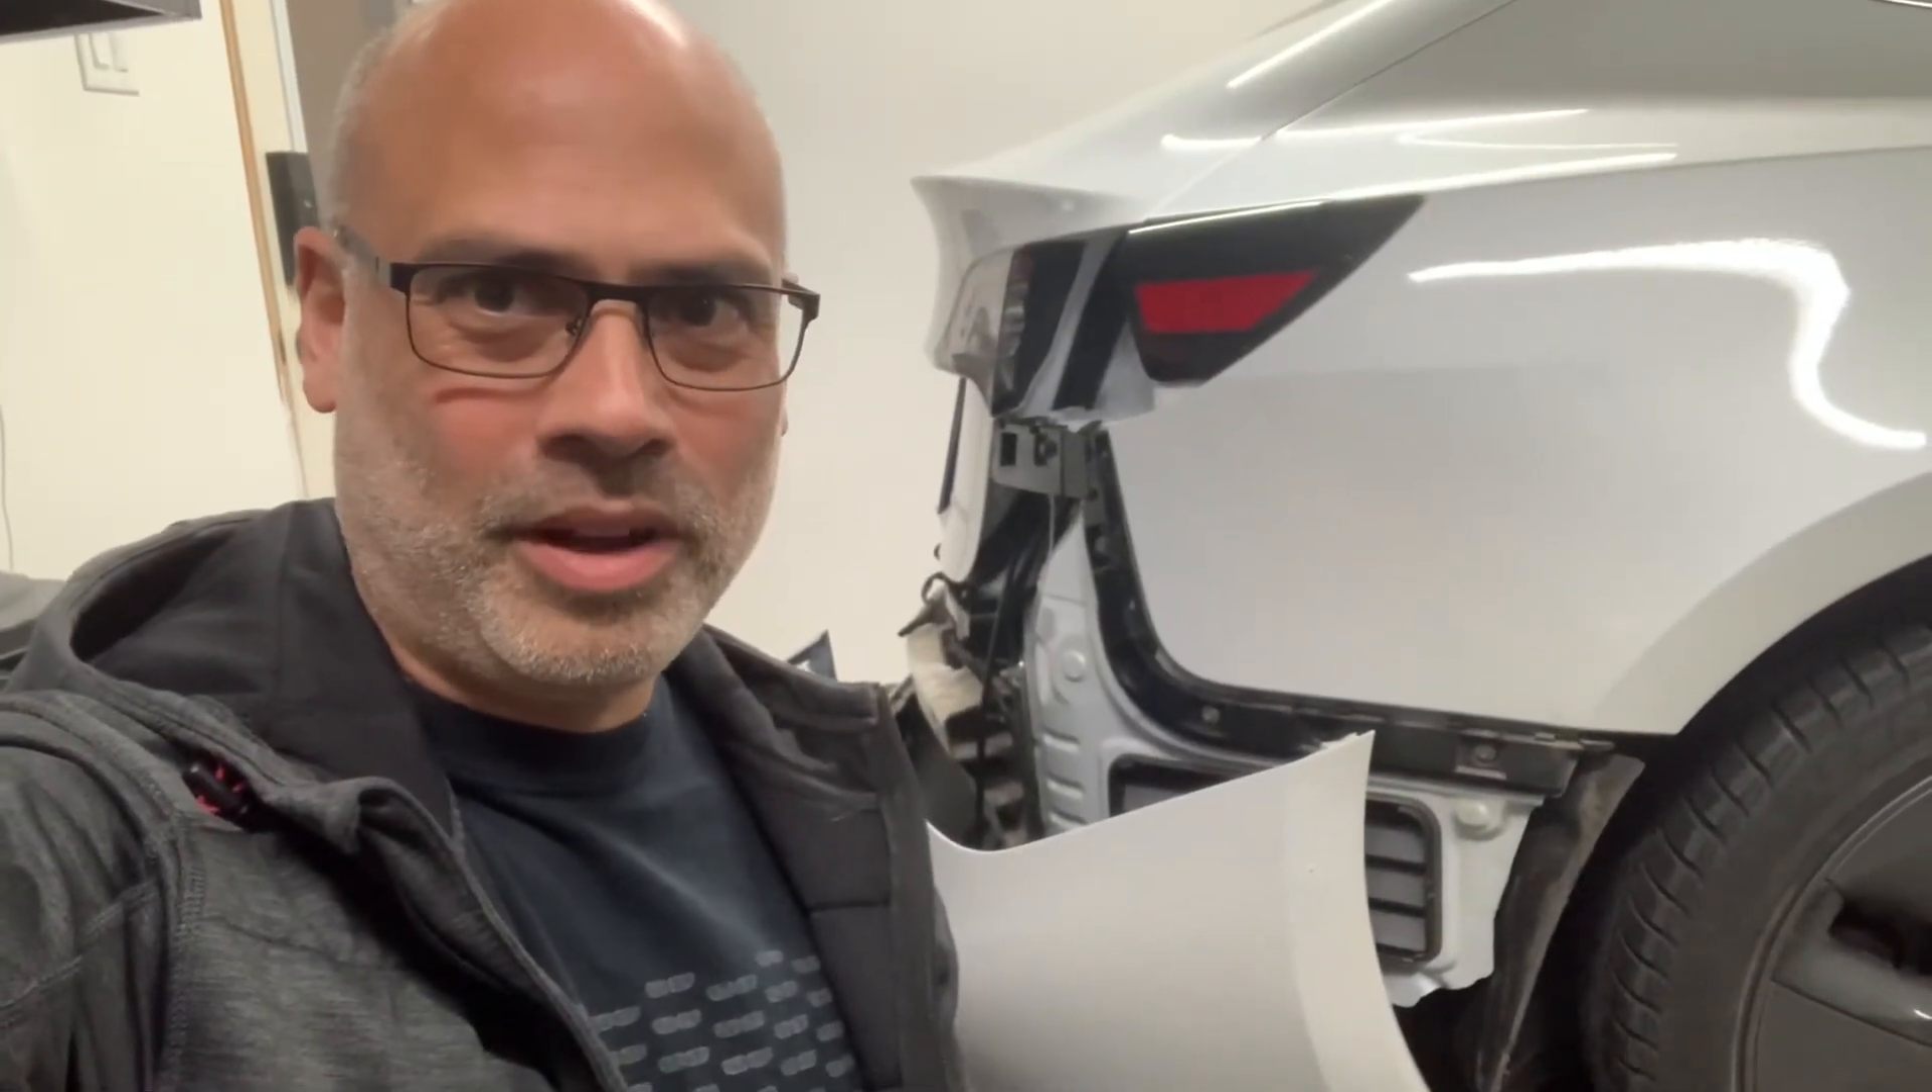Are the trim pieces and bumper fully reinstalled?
No.